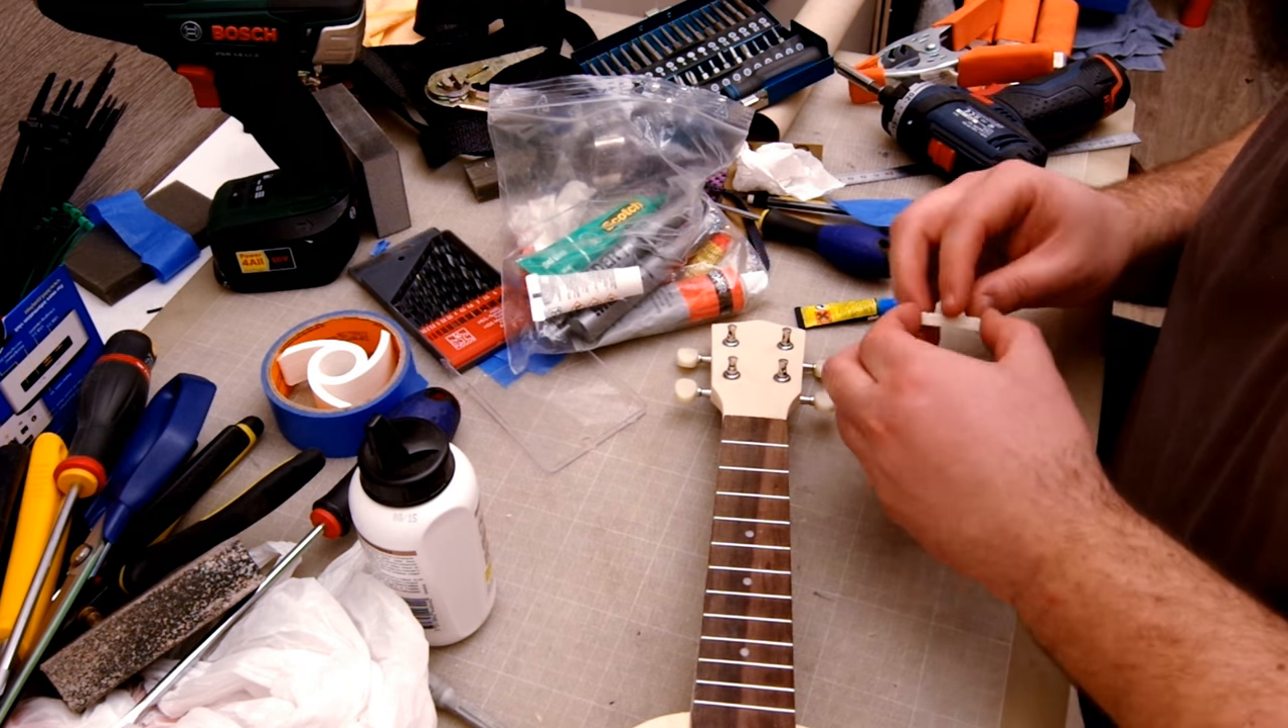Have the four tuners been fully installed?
Yes.